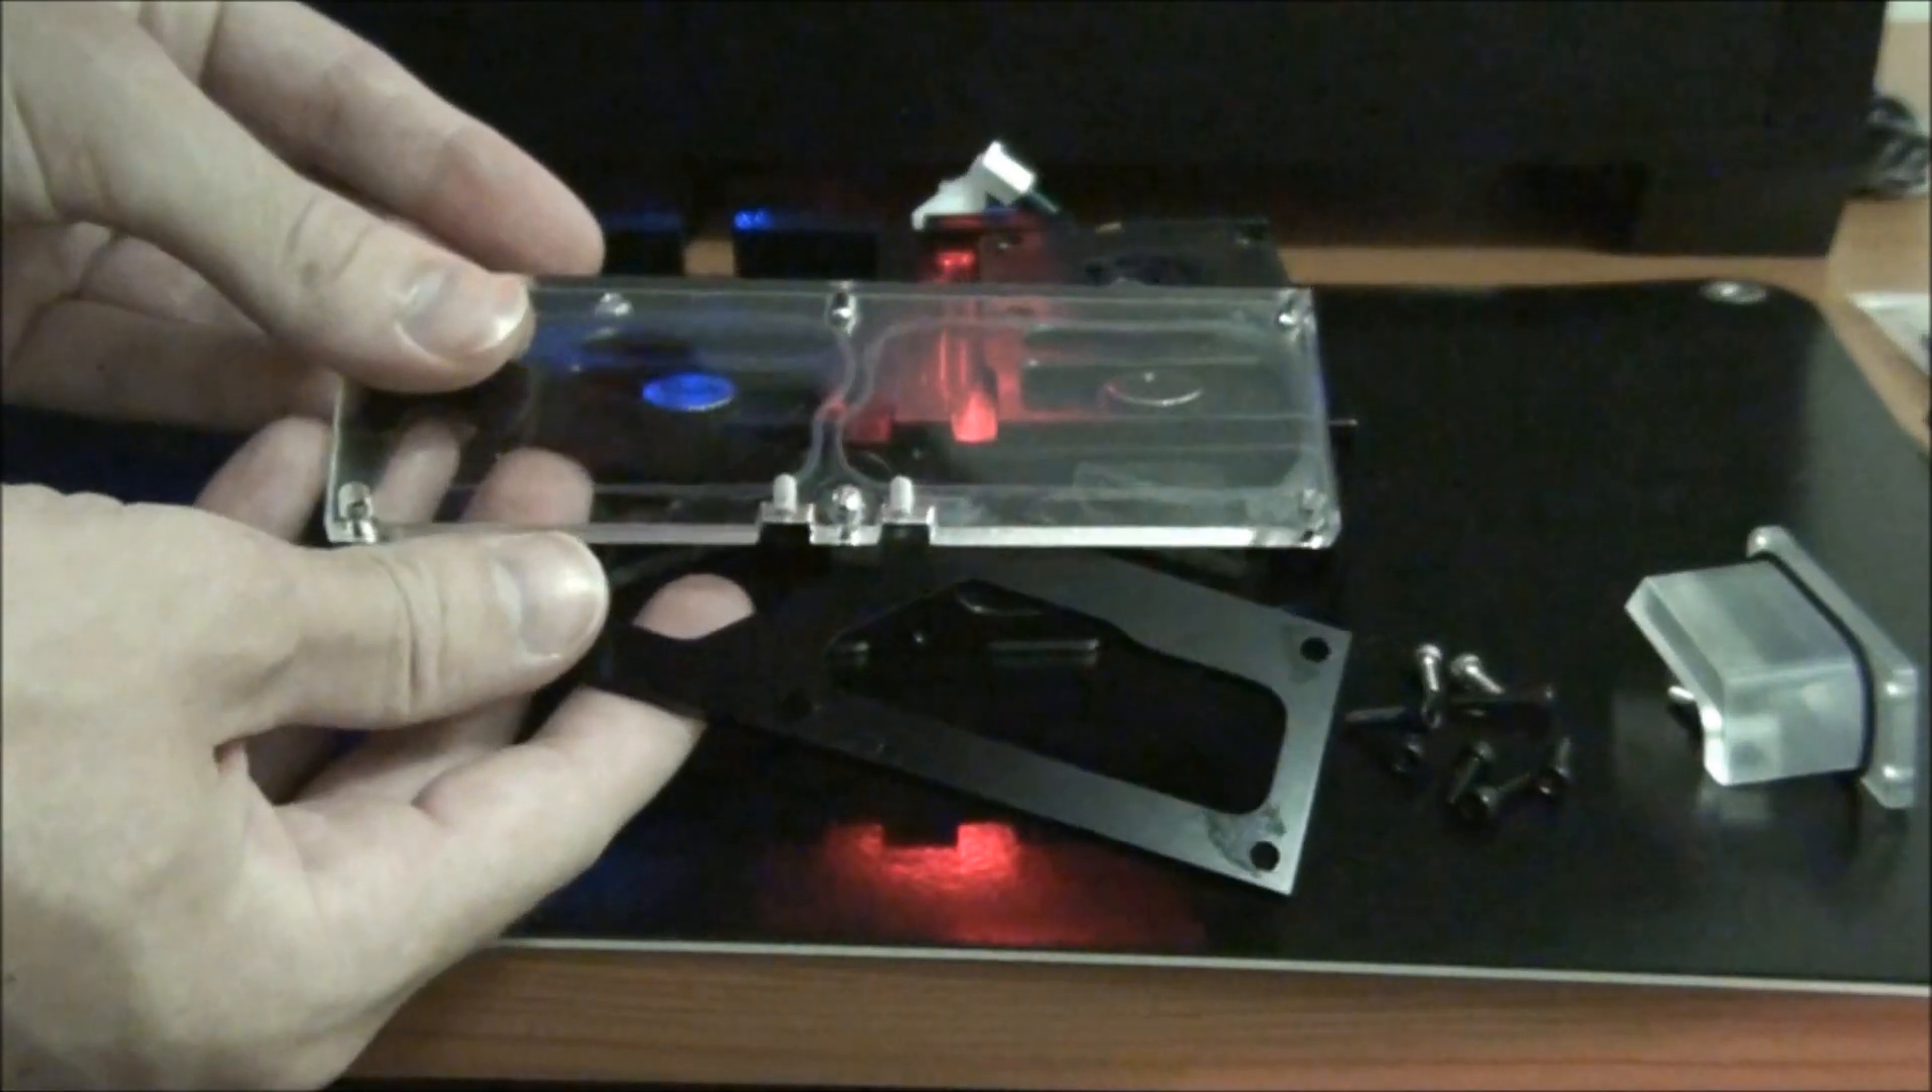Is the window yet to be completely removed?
No.